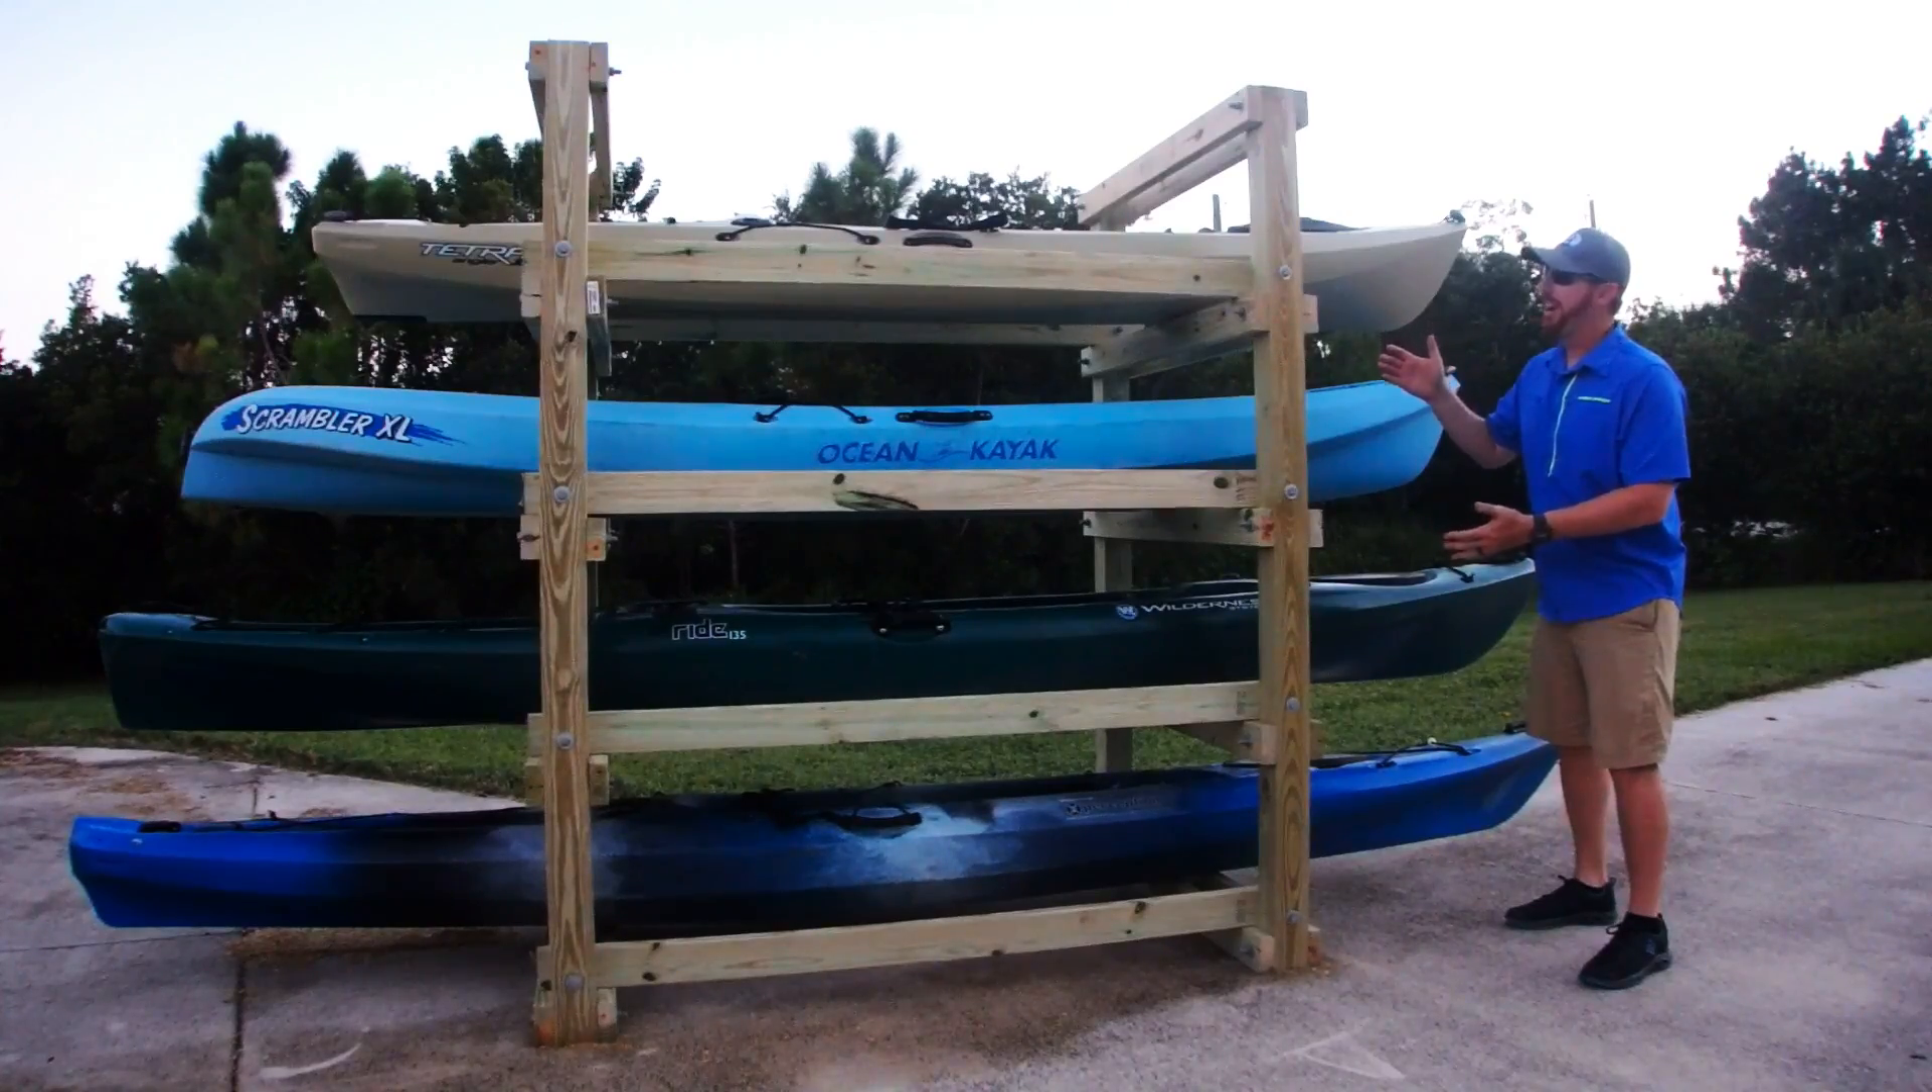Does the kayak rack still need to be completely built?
No.